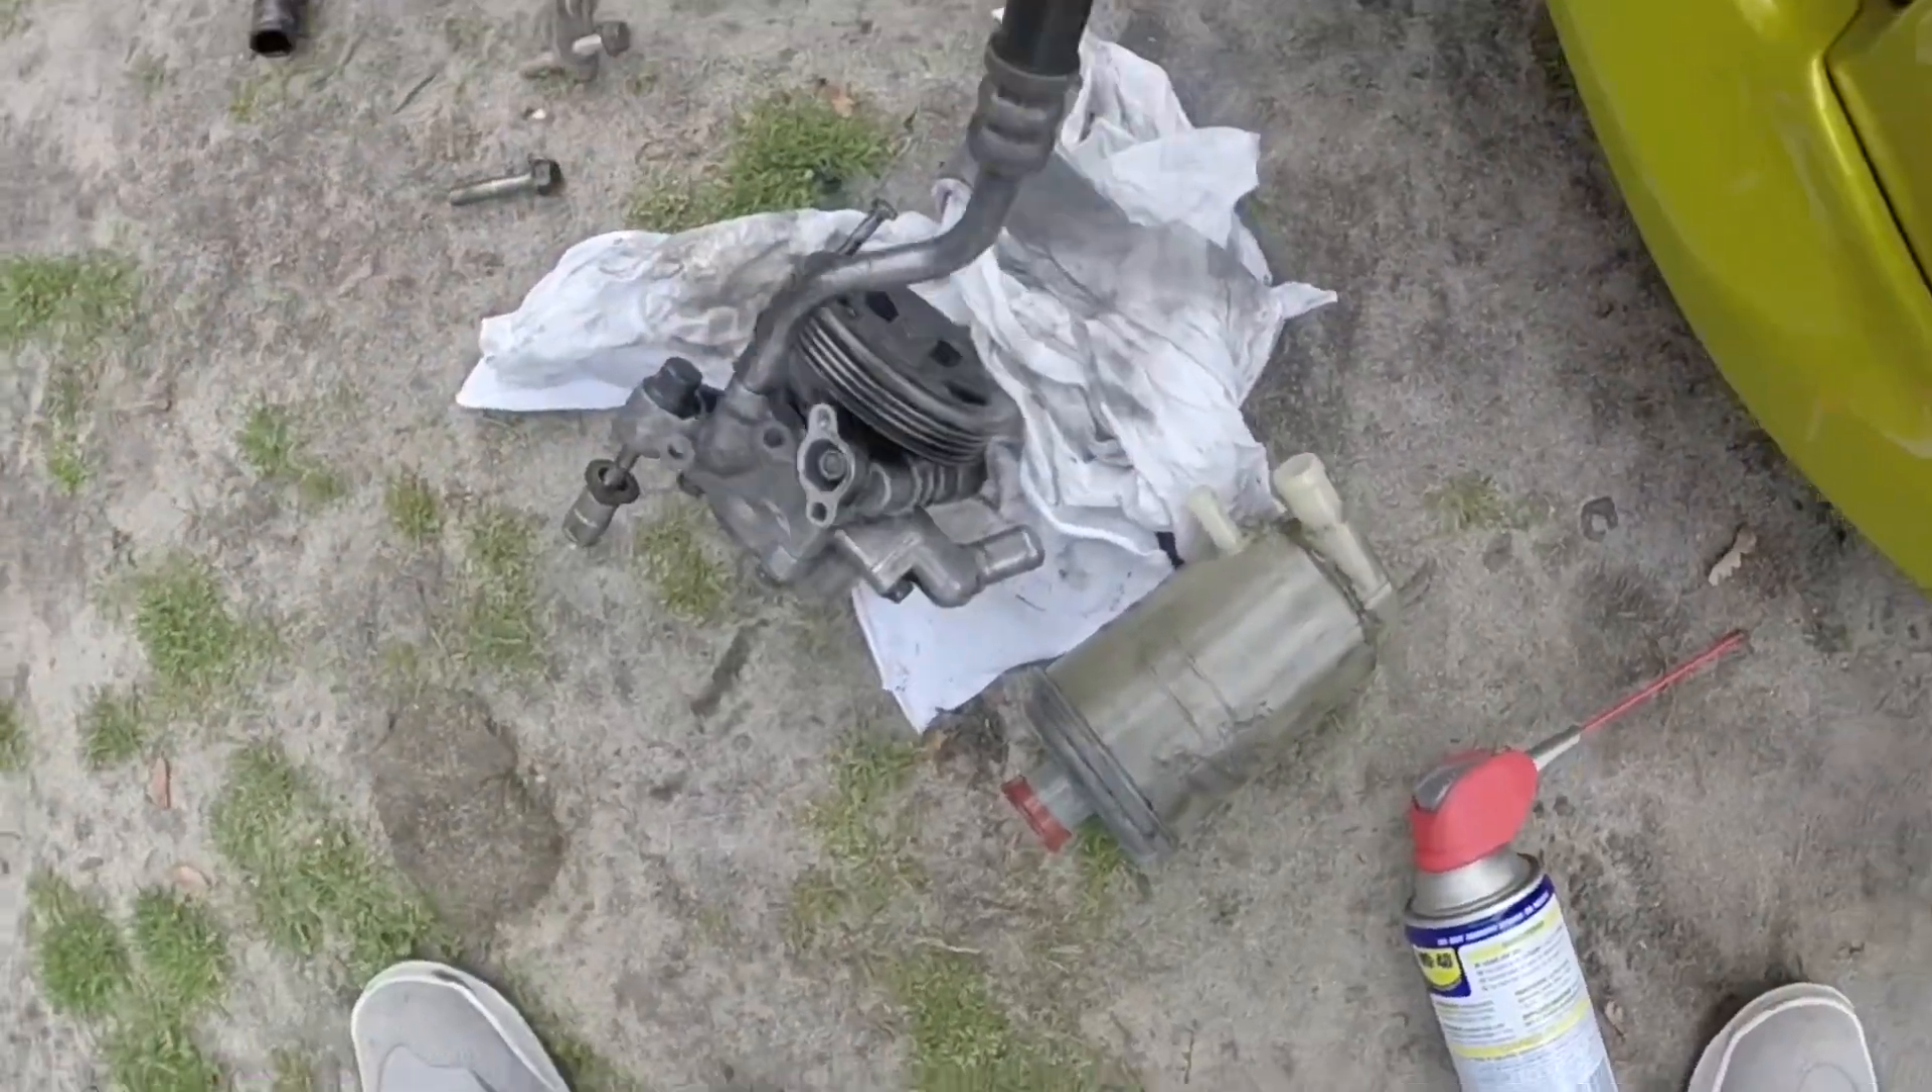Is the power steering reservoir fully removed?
Yes.